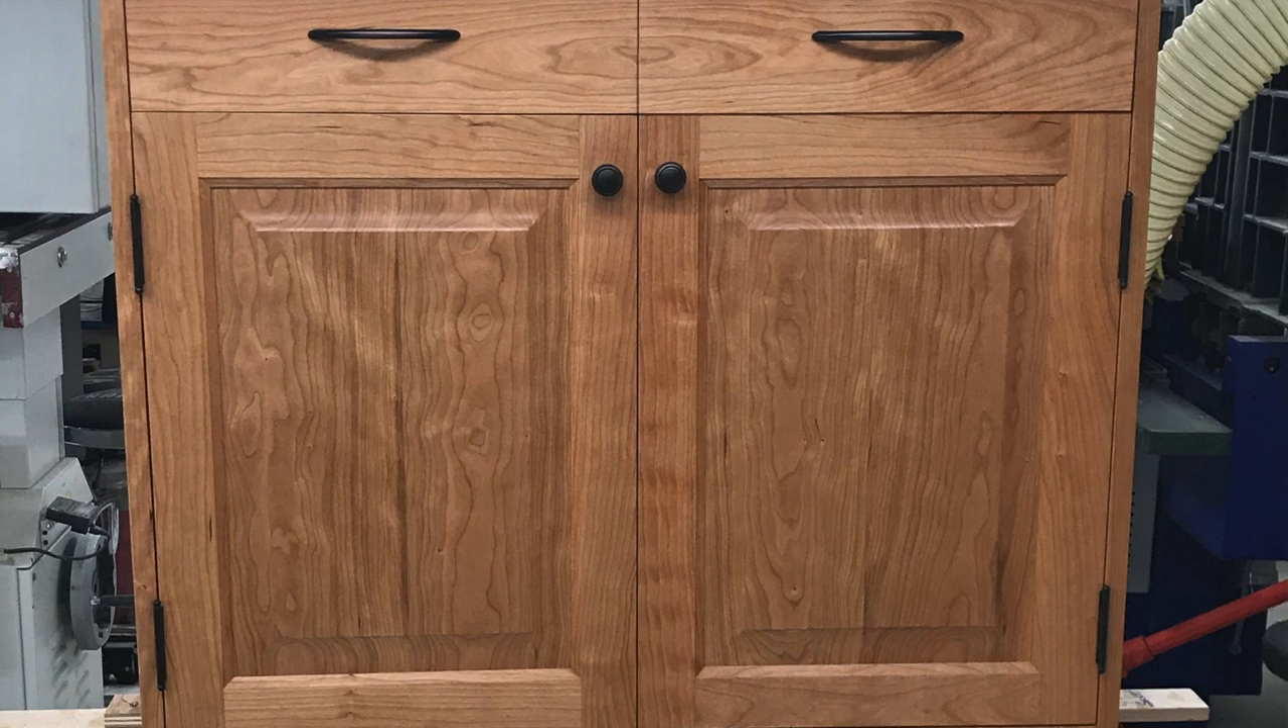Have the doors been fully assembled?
Yes.